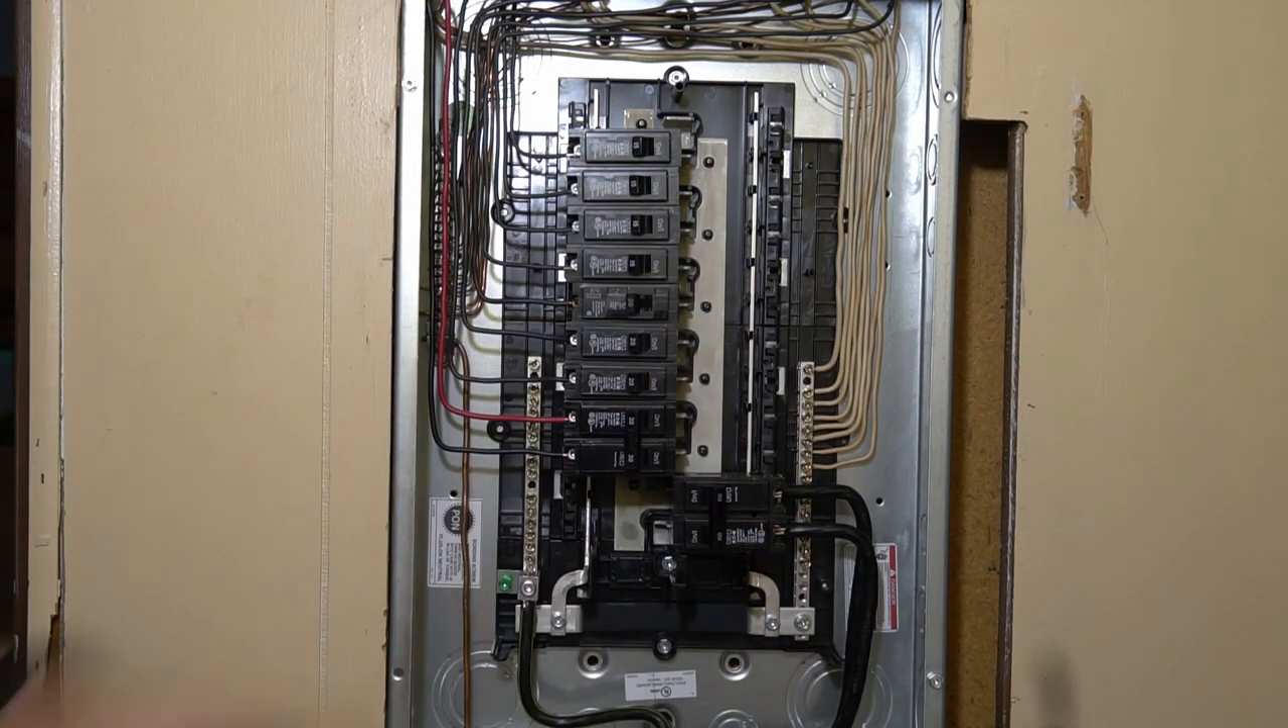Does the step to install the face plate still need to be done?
Yes.